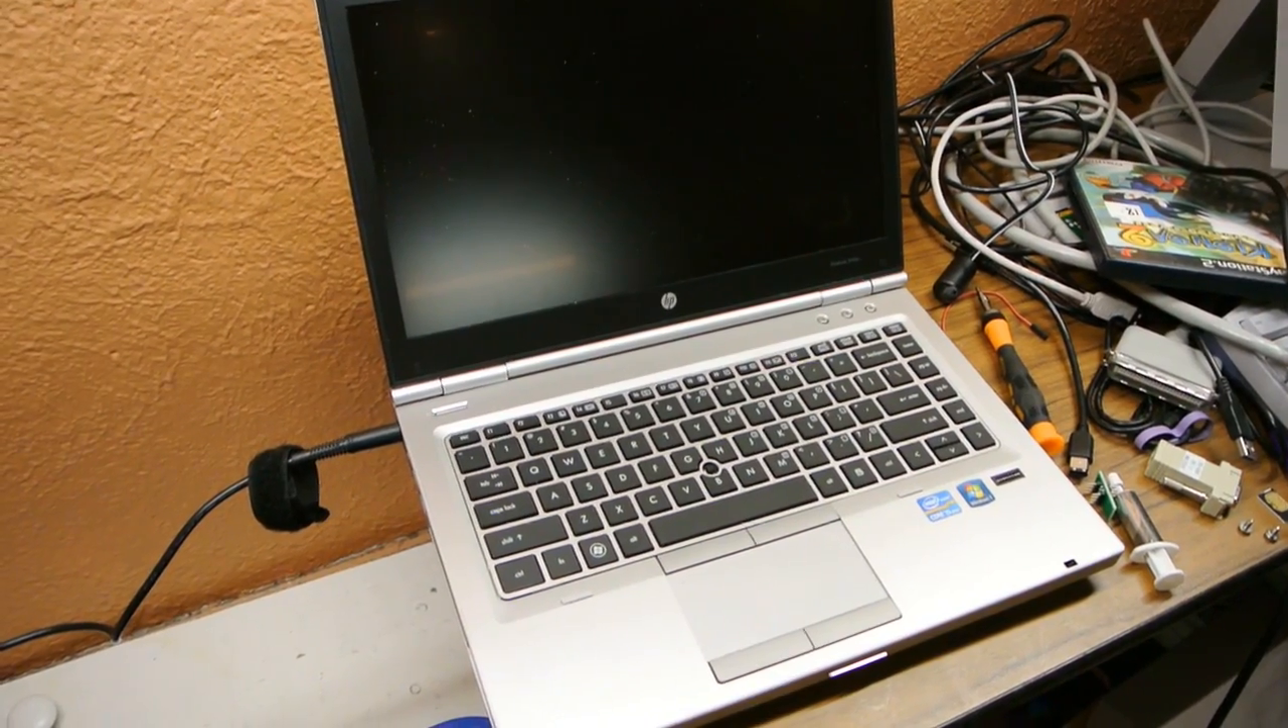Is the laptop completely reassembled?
Yes.